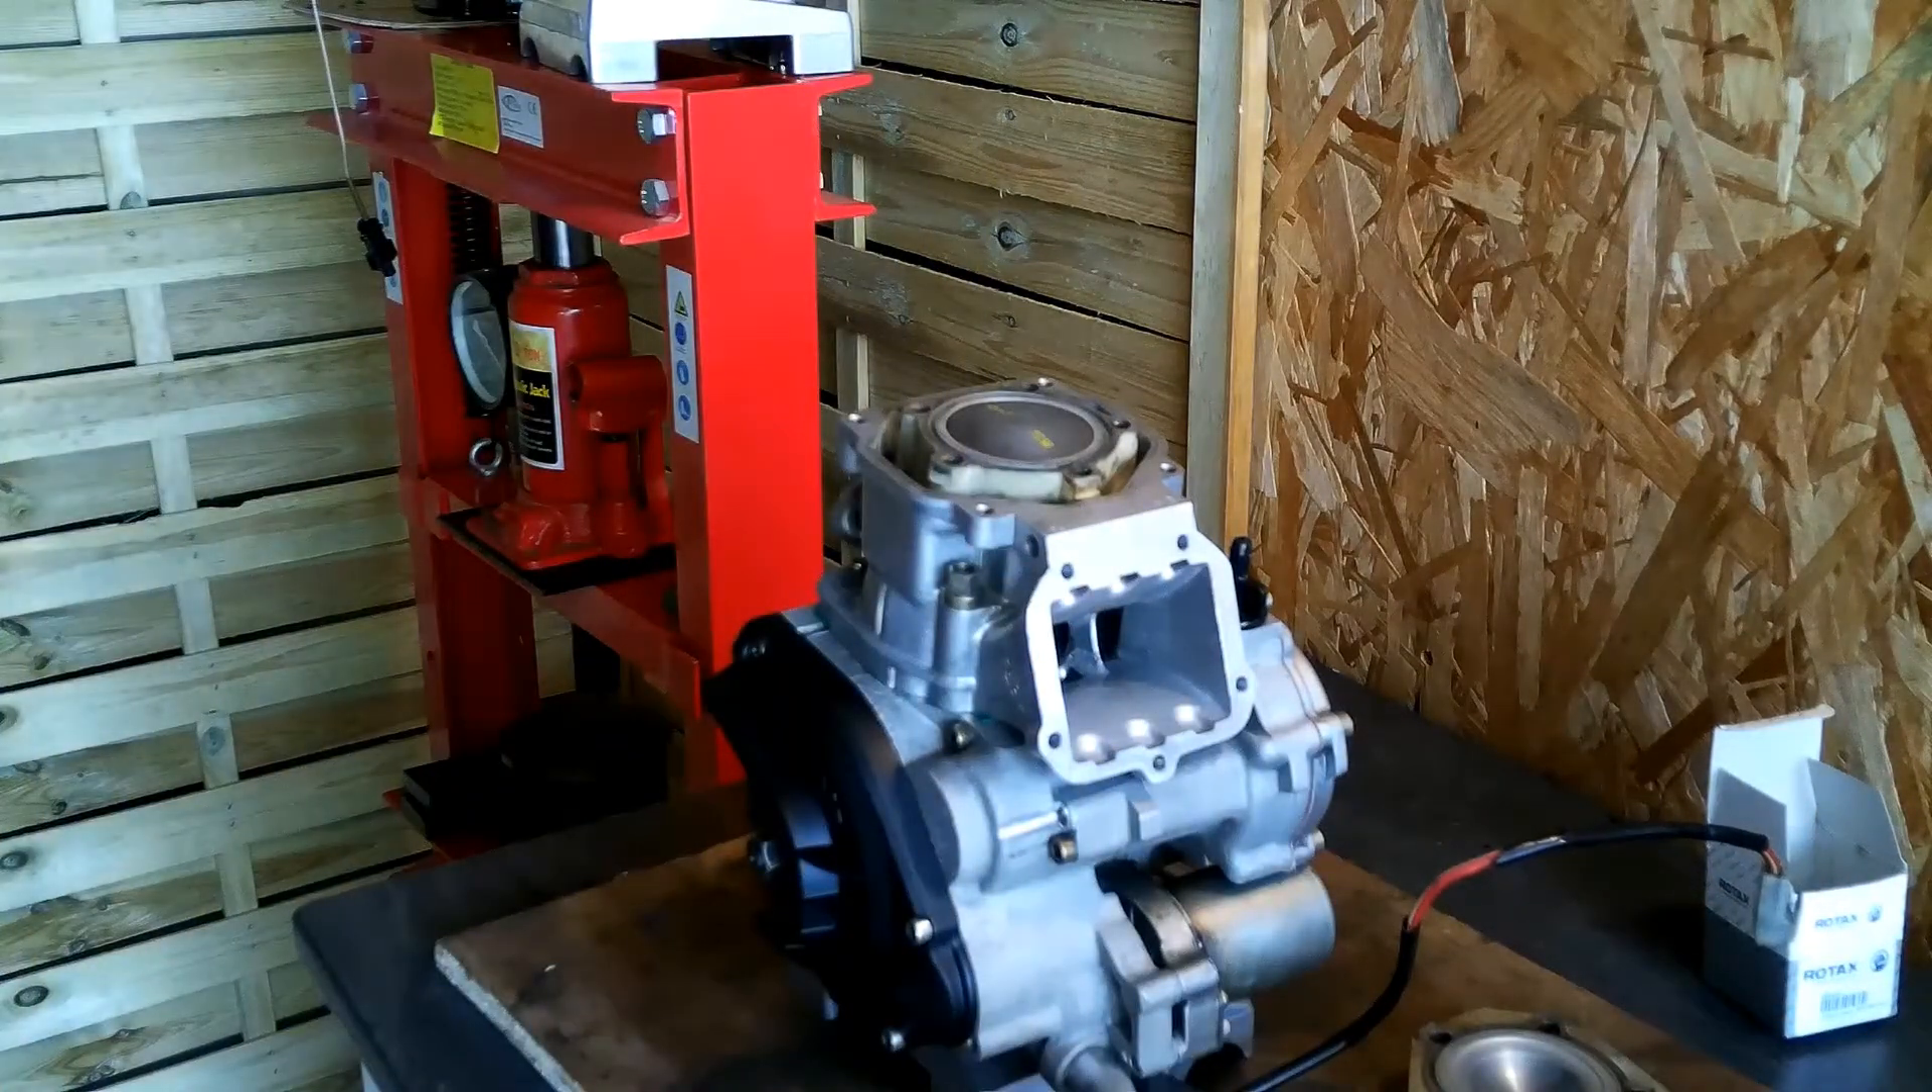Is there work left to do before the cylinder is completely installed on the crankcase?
No.